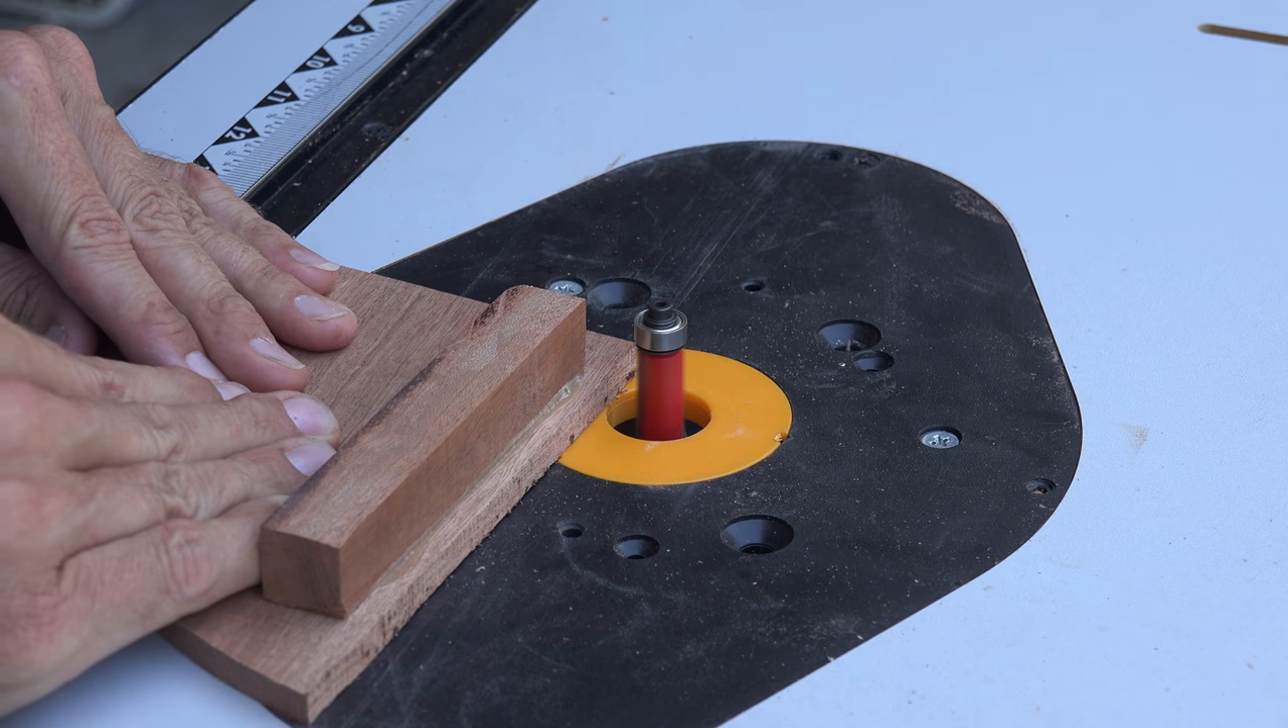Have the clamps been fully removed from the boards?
Yes.